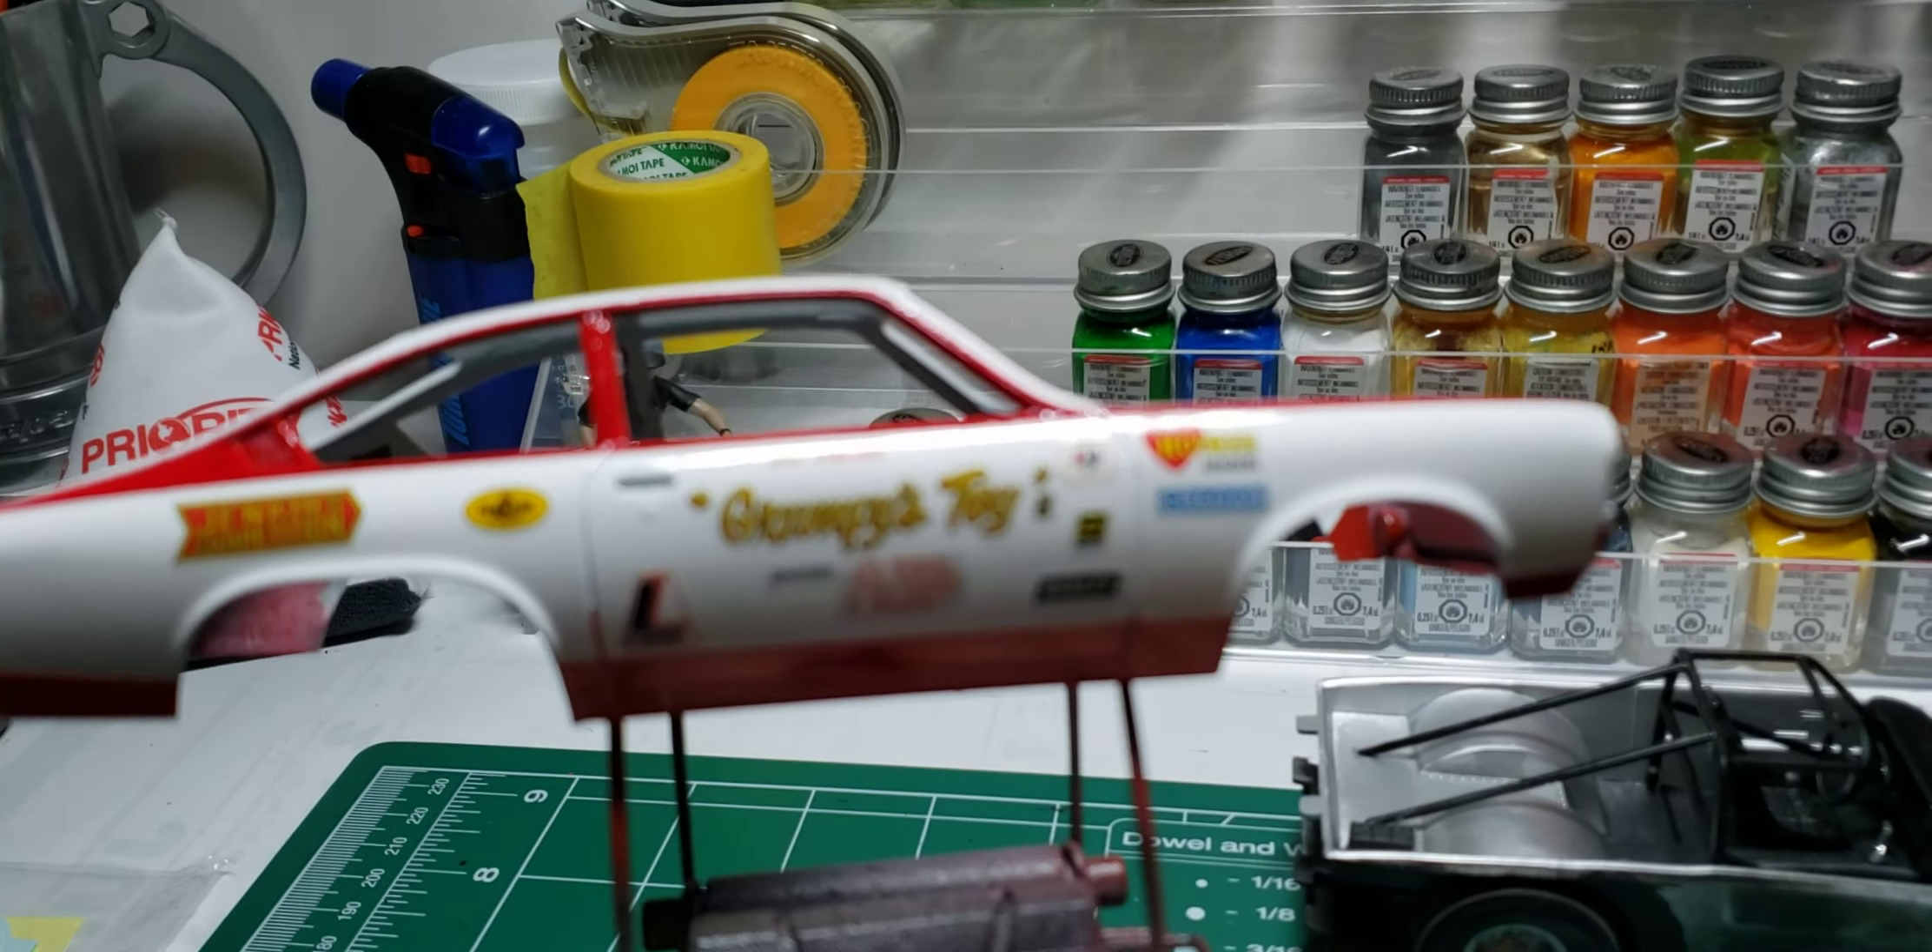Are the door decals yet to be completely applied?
No.